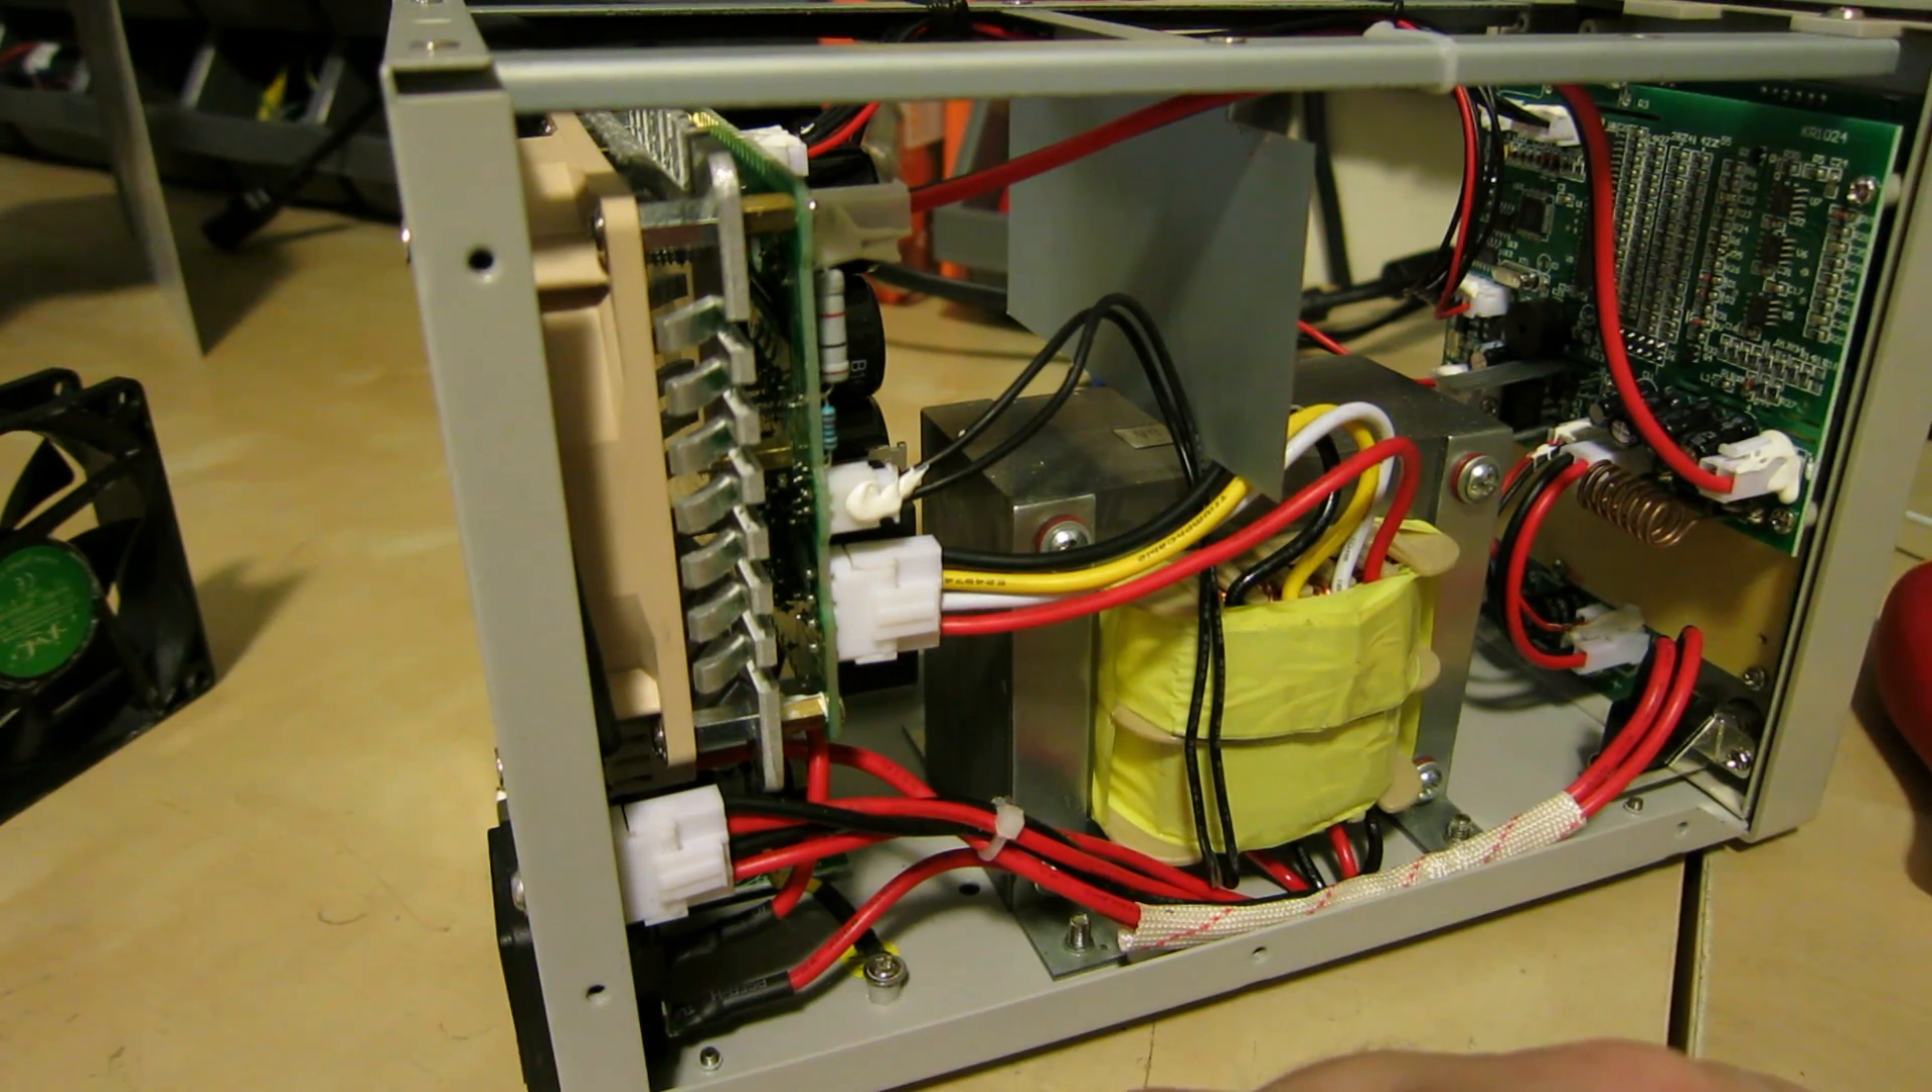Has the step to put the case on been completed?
No.